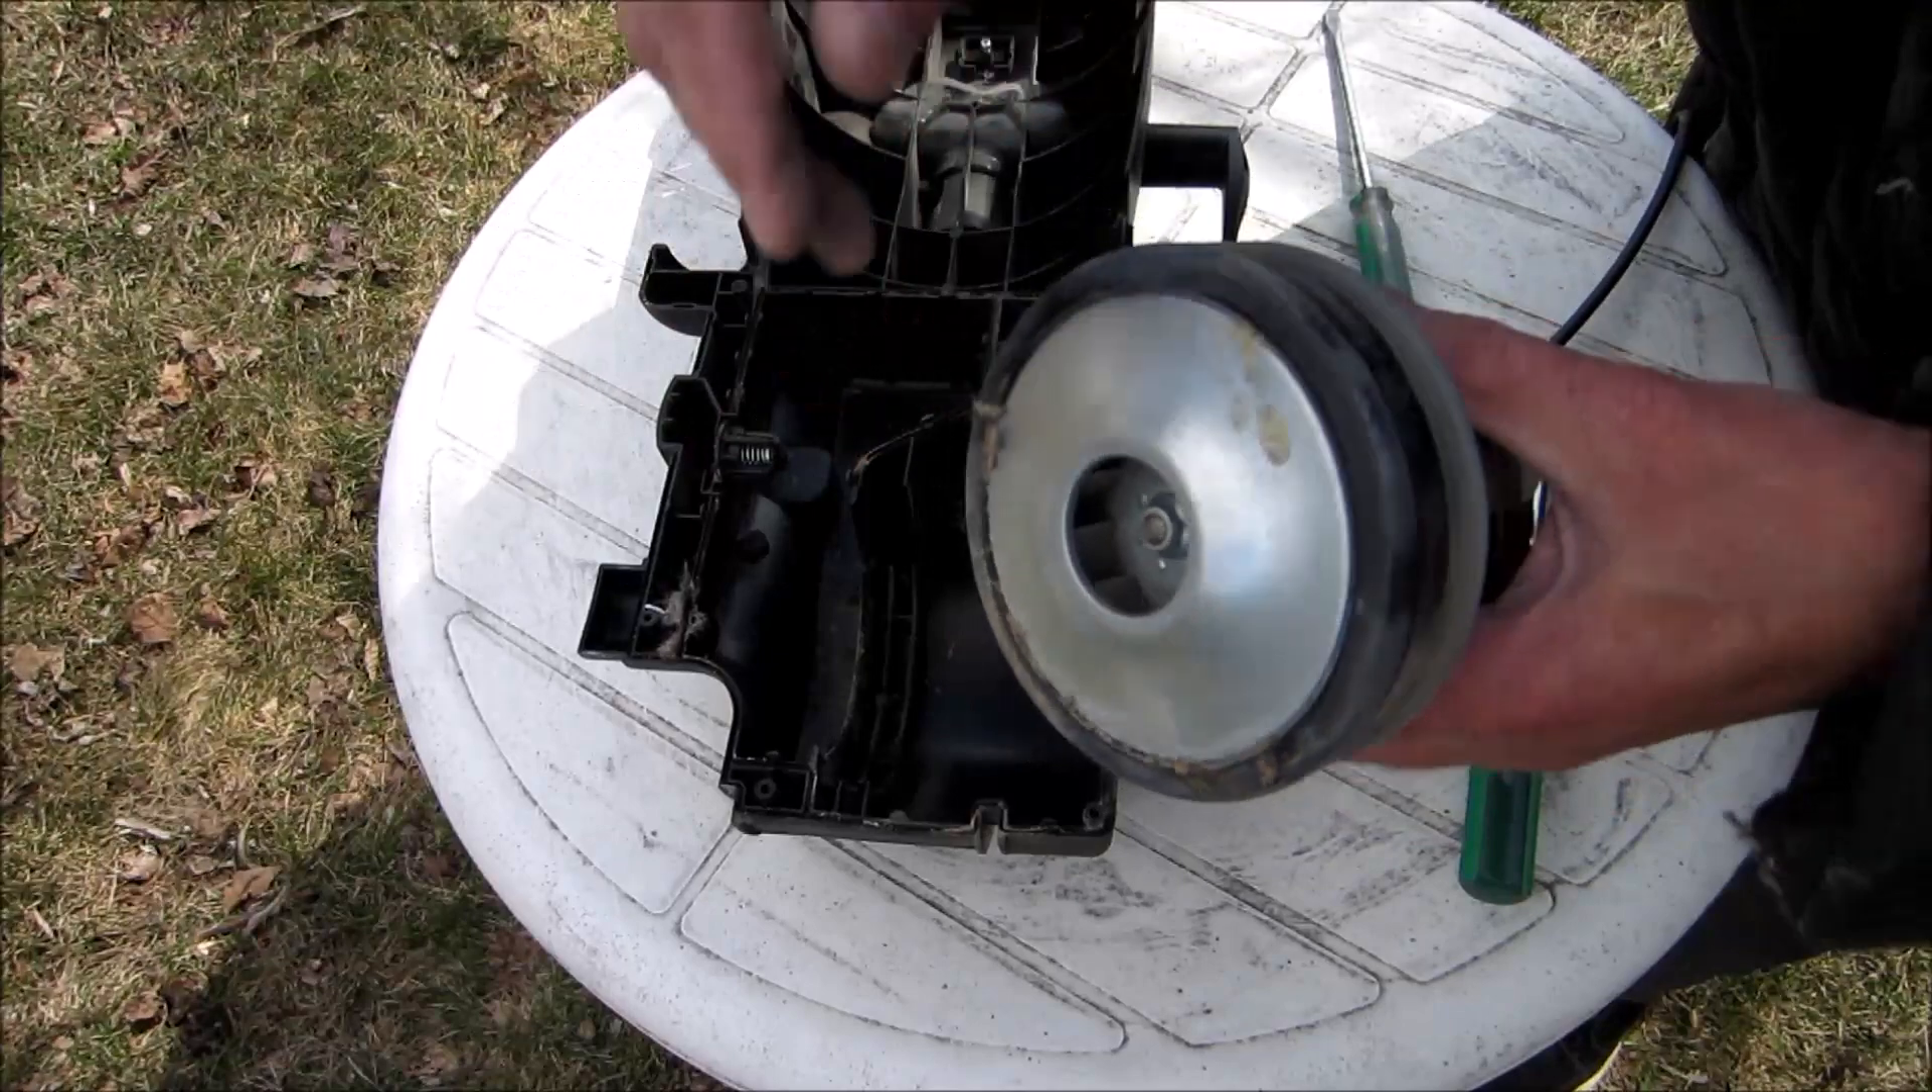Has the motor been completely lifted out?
Yes.